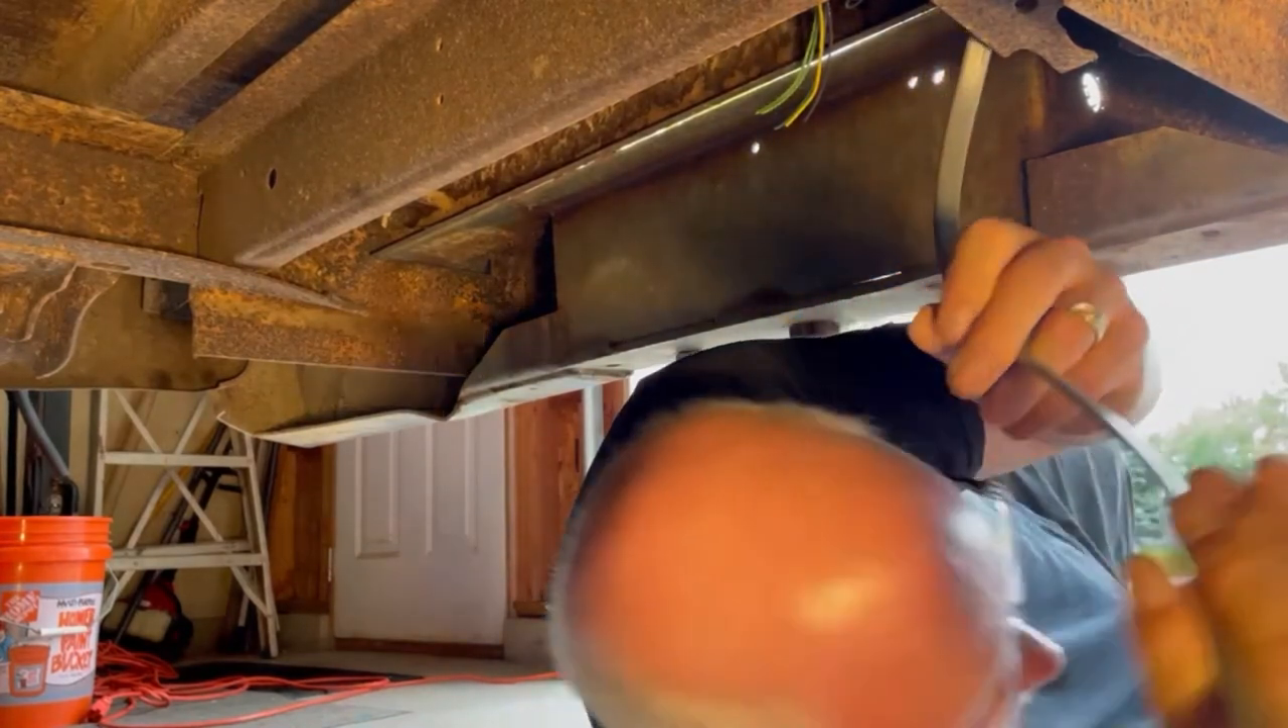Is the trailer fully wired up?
No.